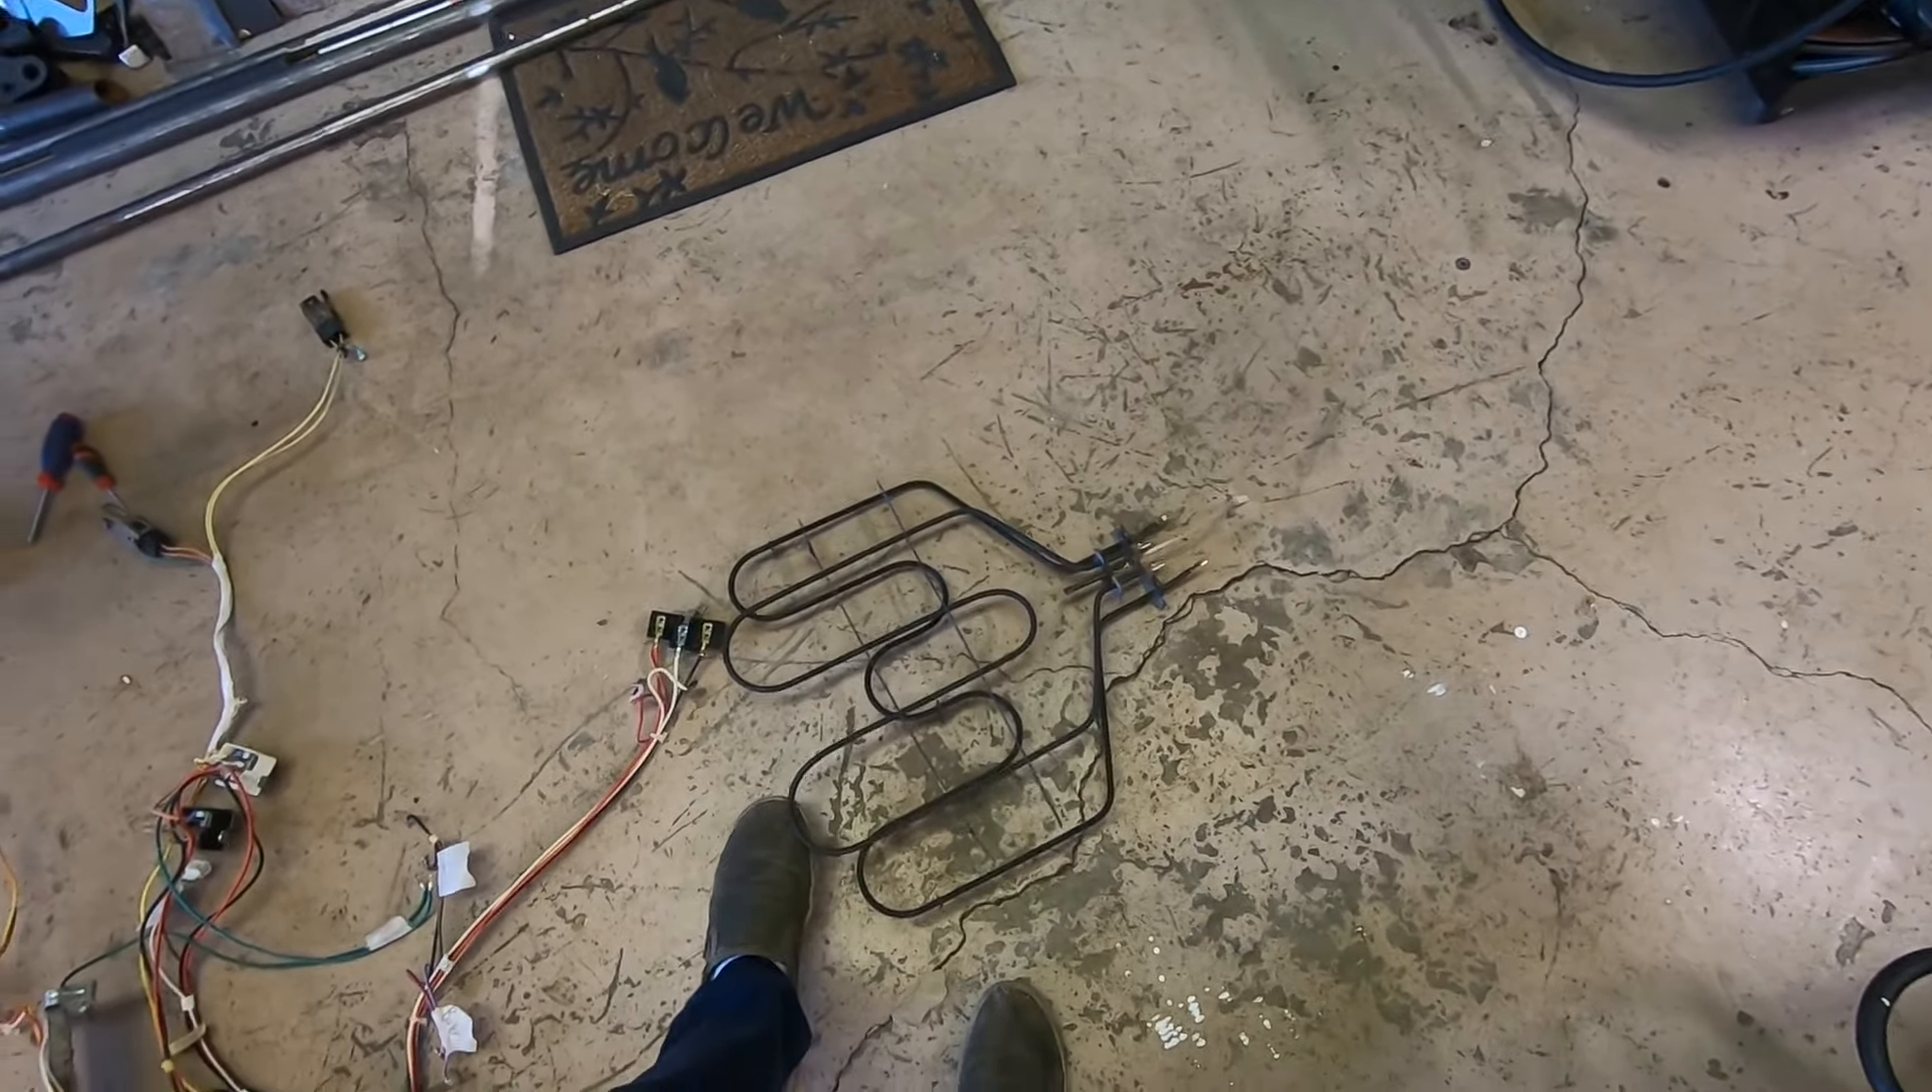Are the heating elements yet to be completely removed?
No.